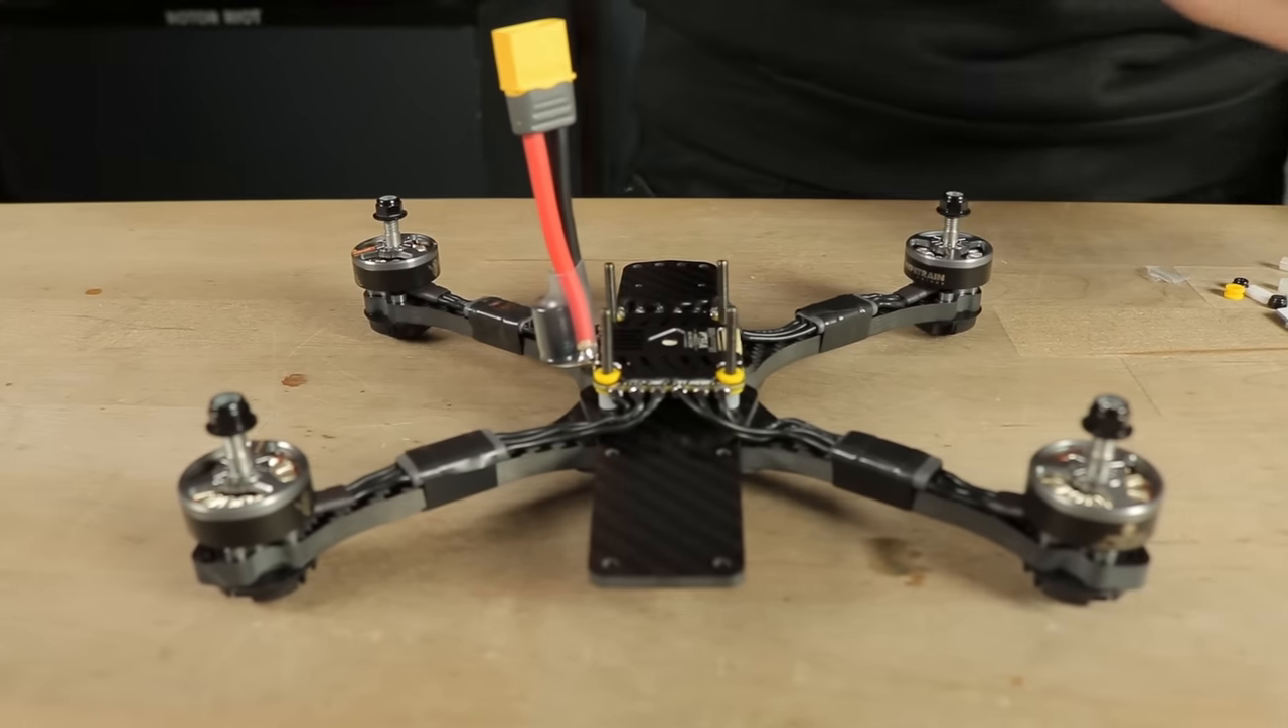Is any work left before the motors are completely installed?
No.